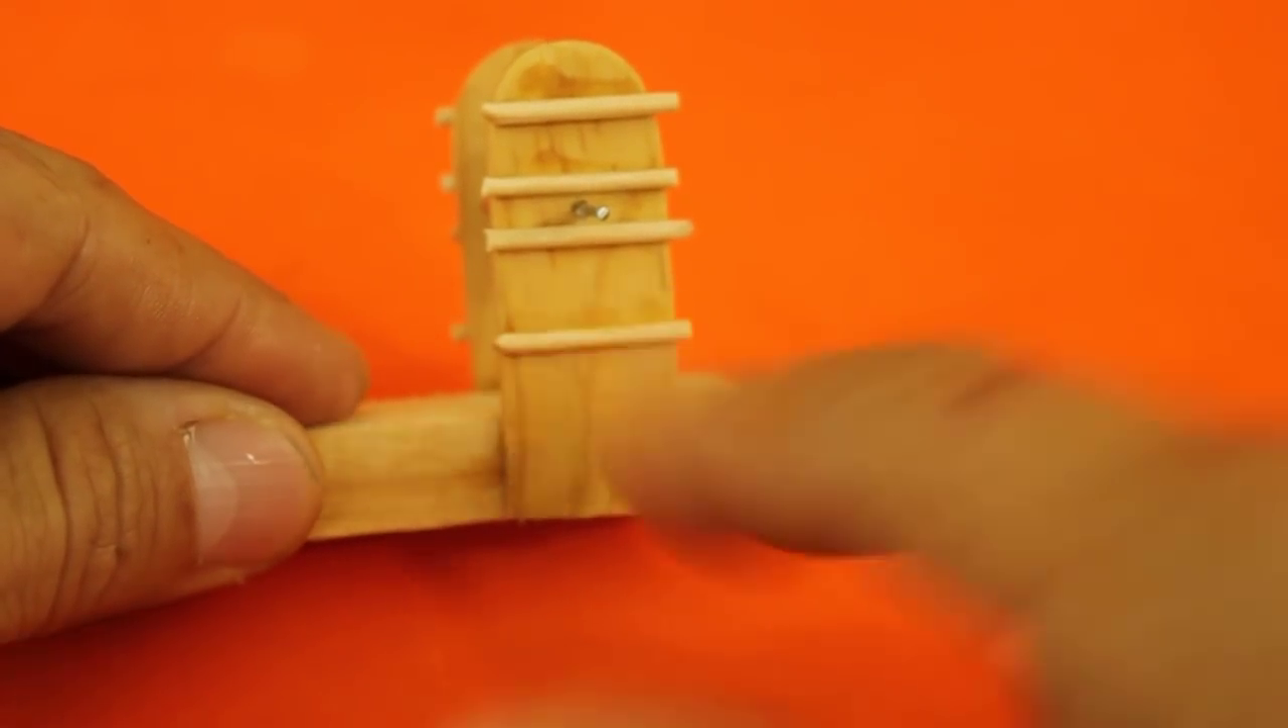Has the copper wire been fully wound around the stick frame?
No.